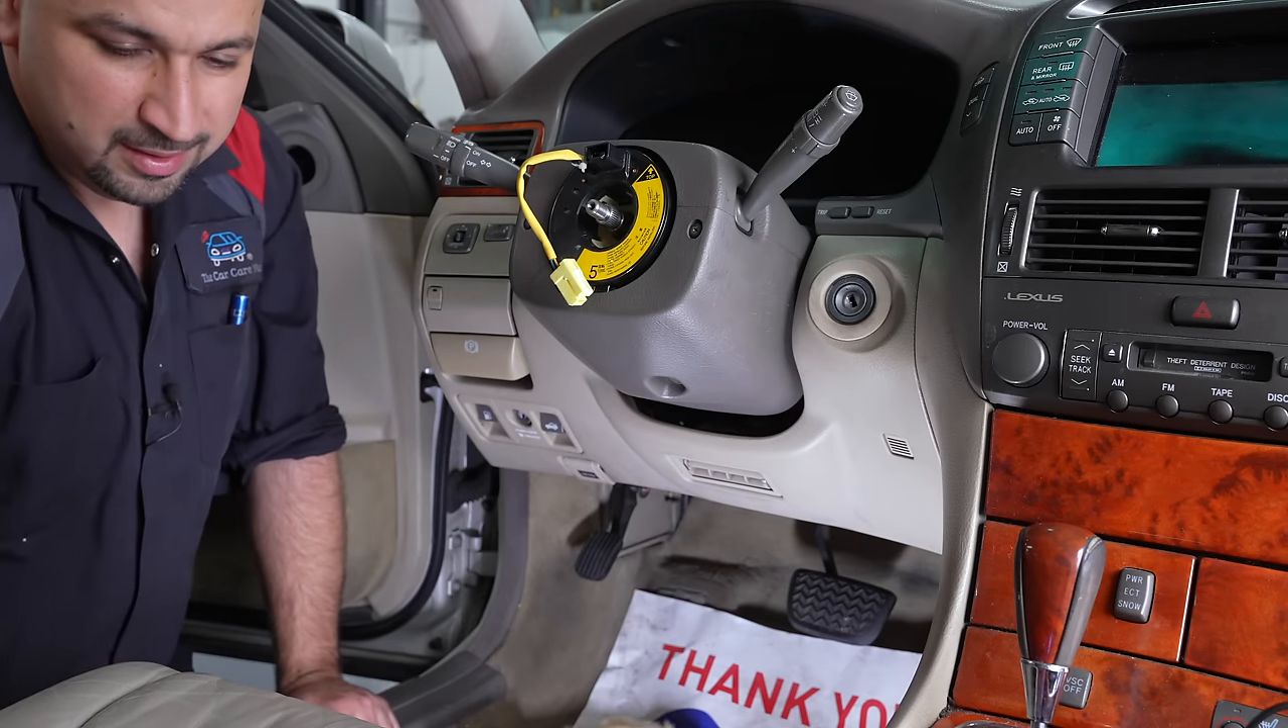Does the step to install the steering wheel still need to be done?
Yes.